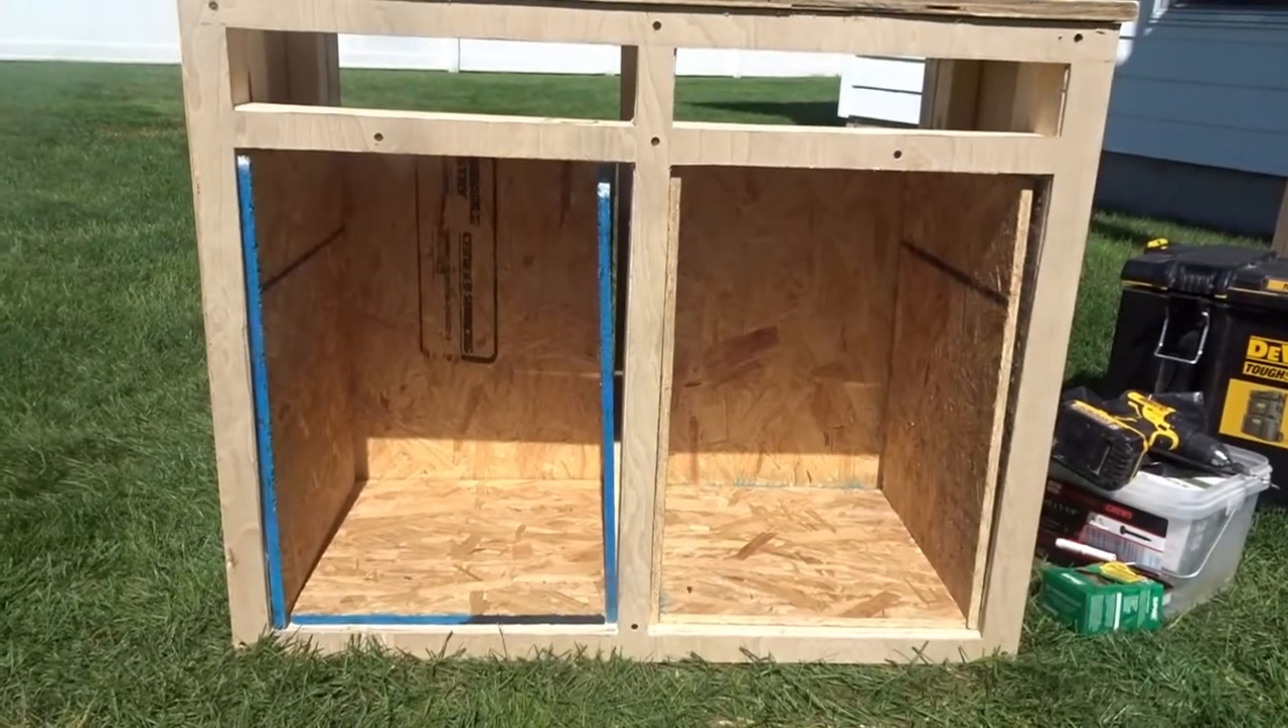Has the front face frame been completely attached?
Yes.